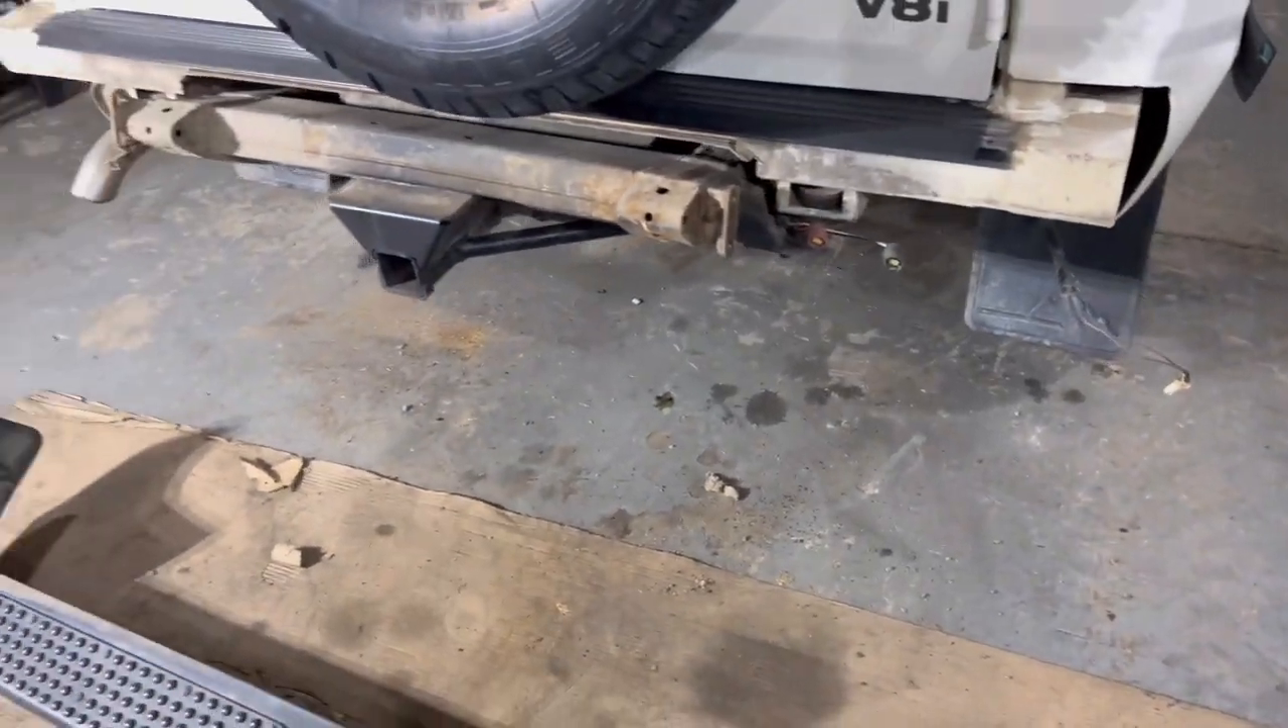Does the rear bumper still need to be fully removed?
No.